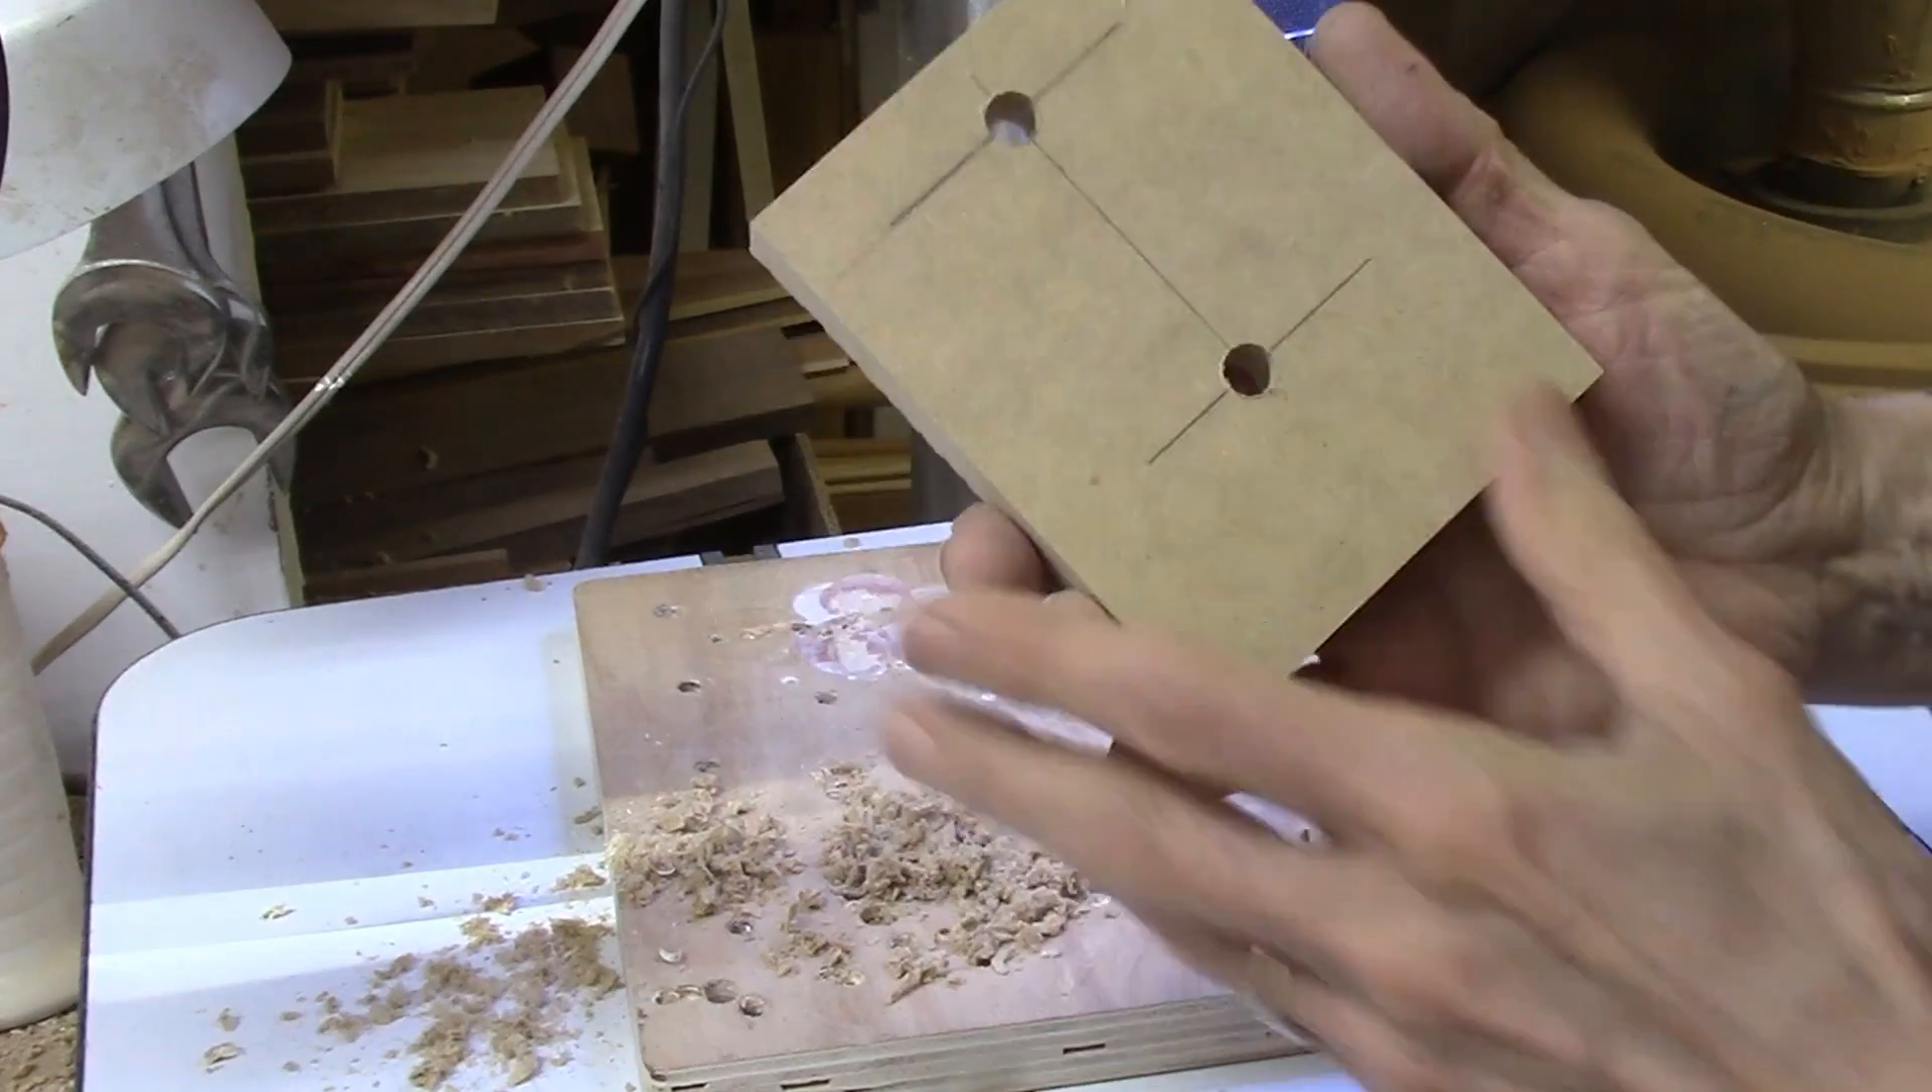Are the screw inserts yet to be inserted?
Yes.